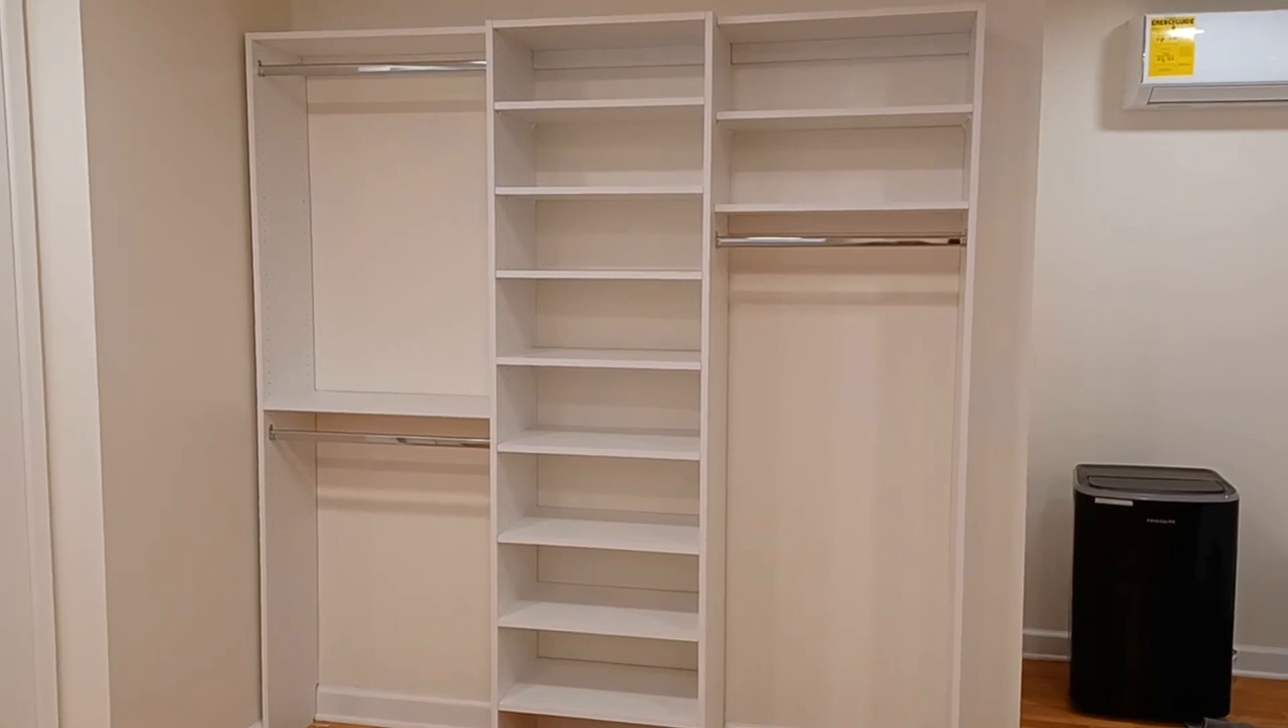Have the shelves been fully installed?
Yes.